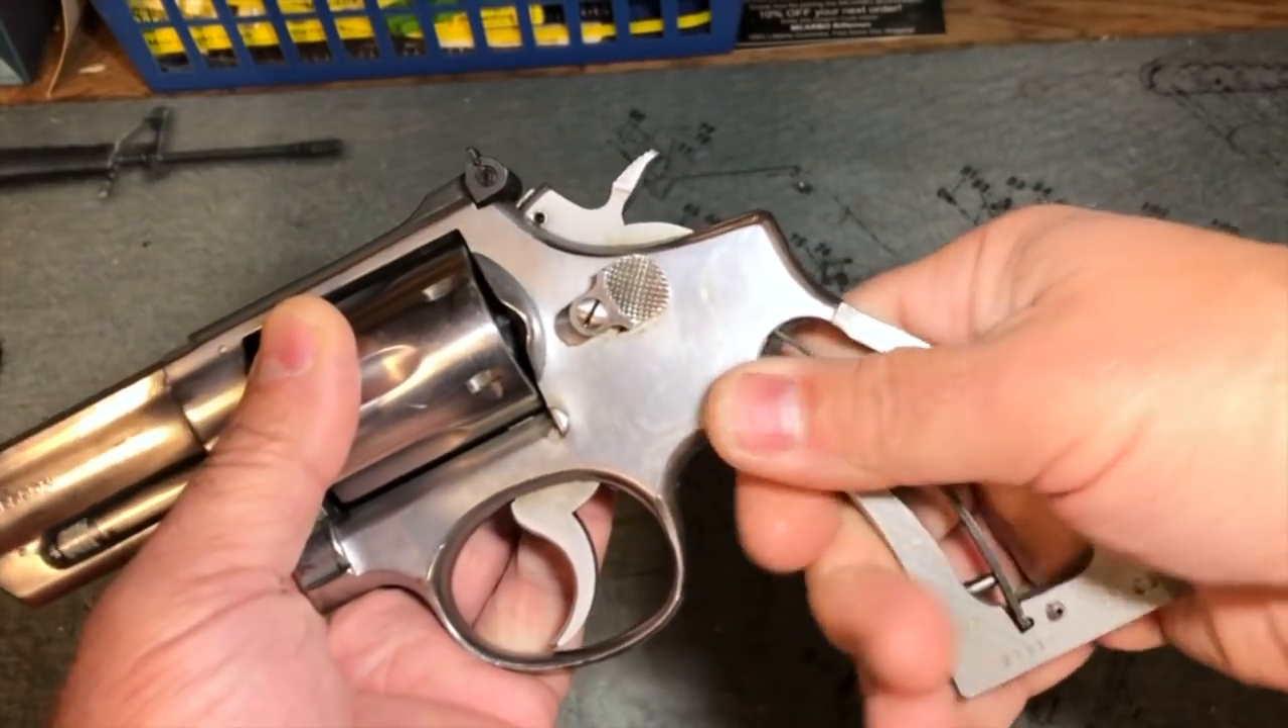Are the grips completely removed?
Yes.